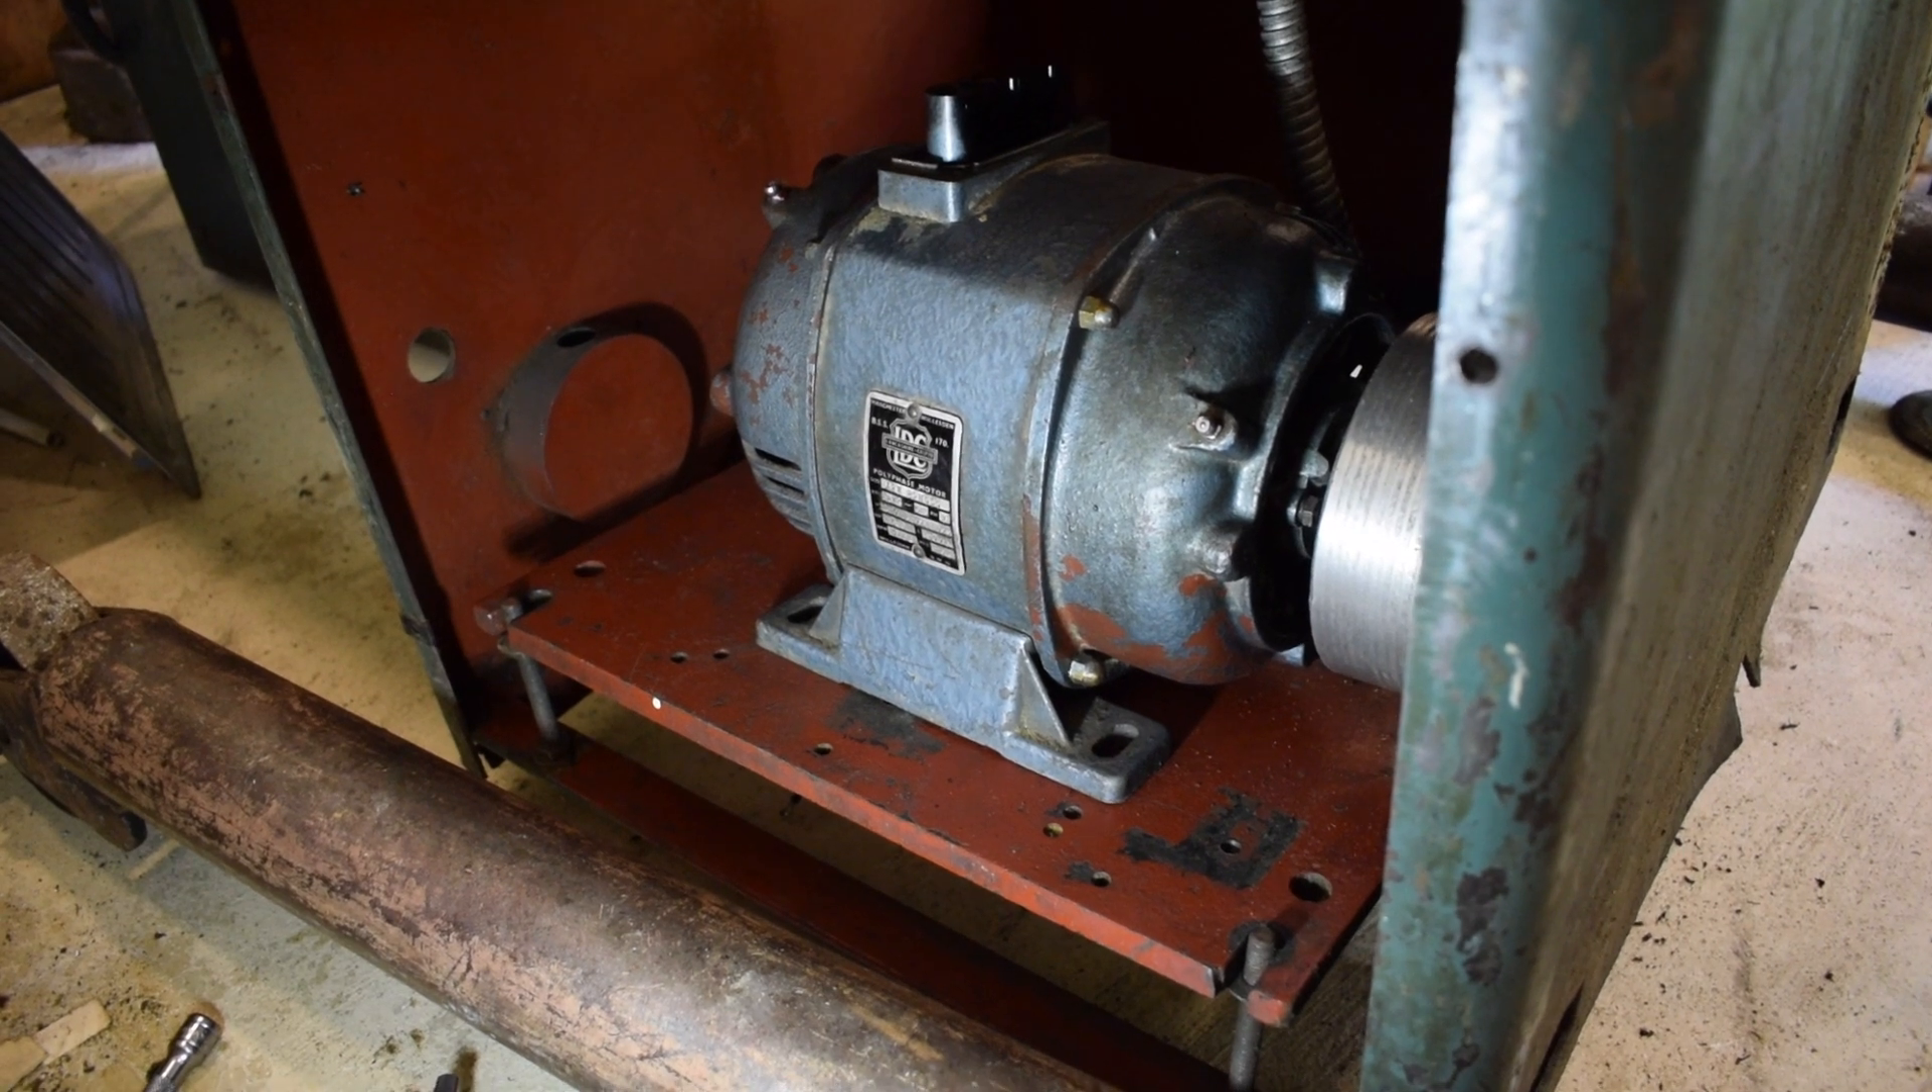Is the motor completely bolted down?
No.